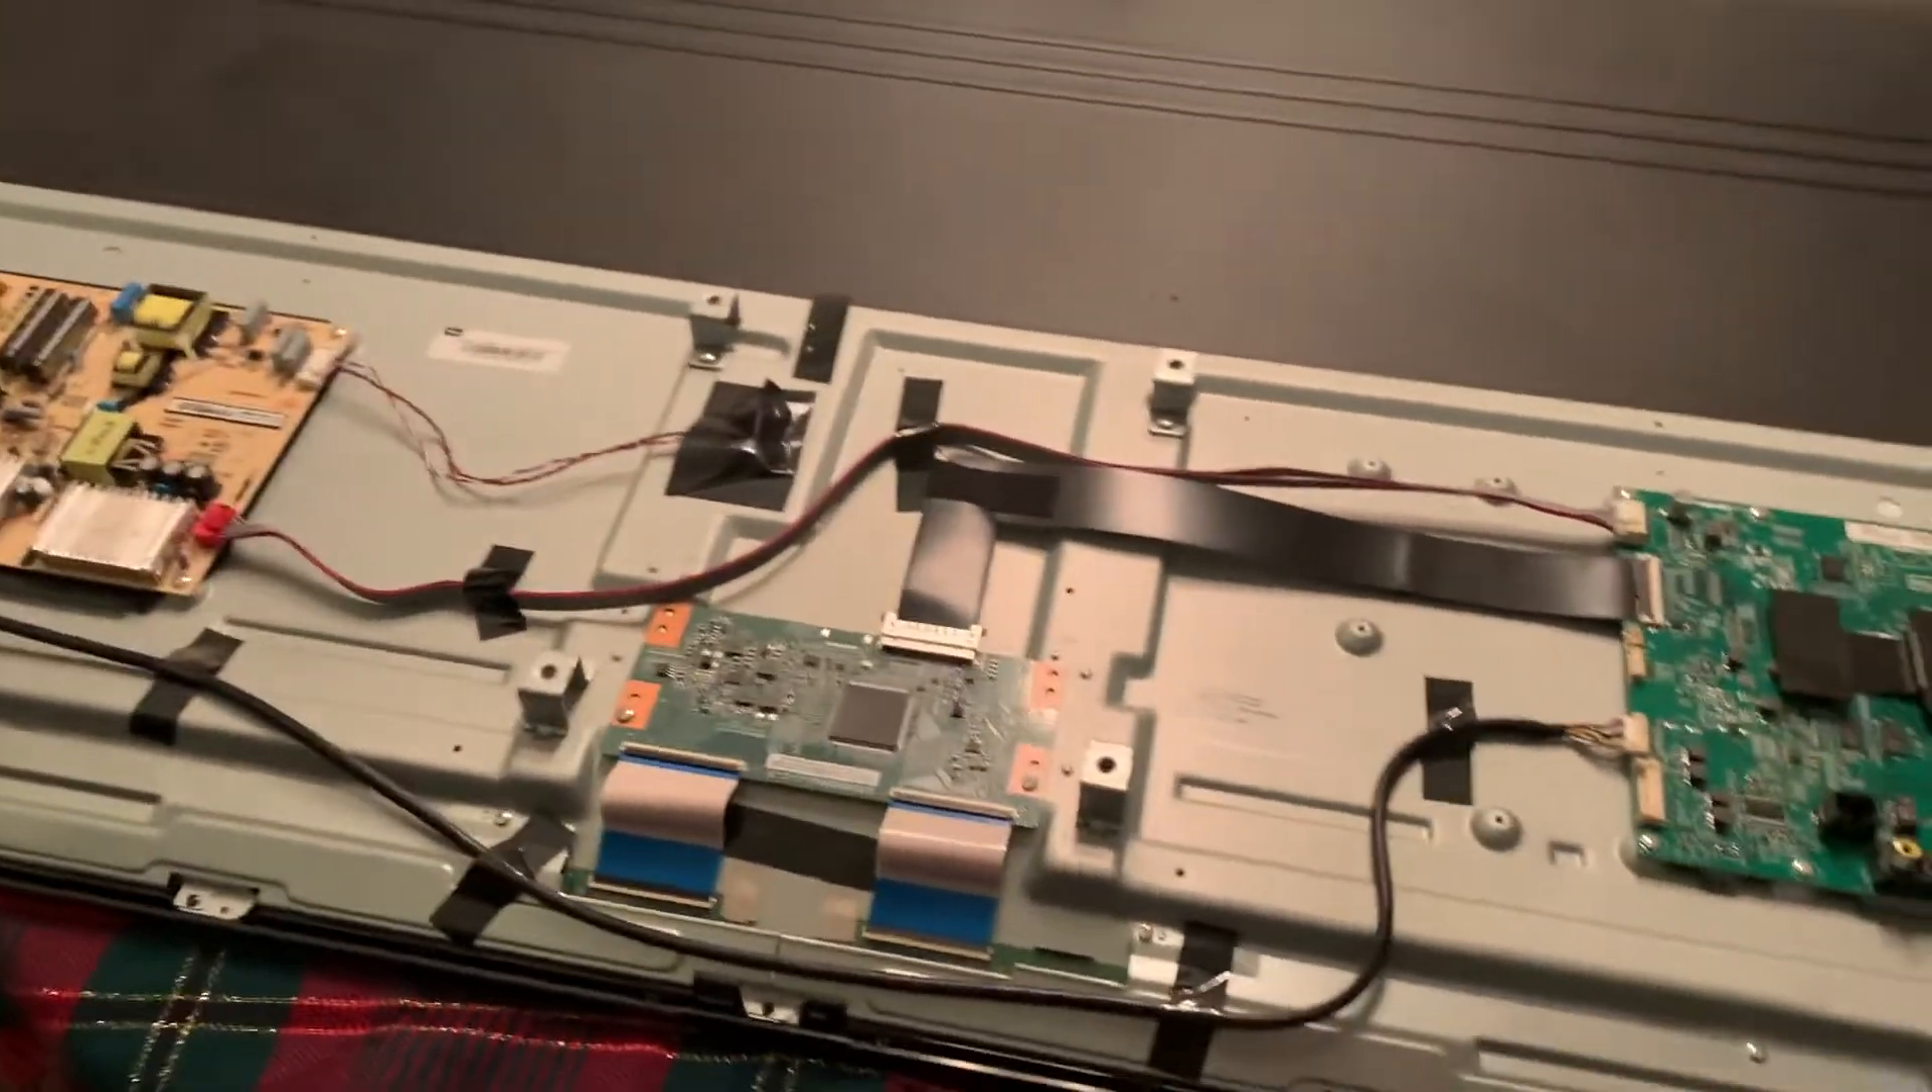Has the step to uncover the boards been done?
Yes.